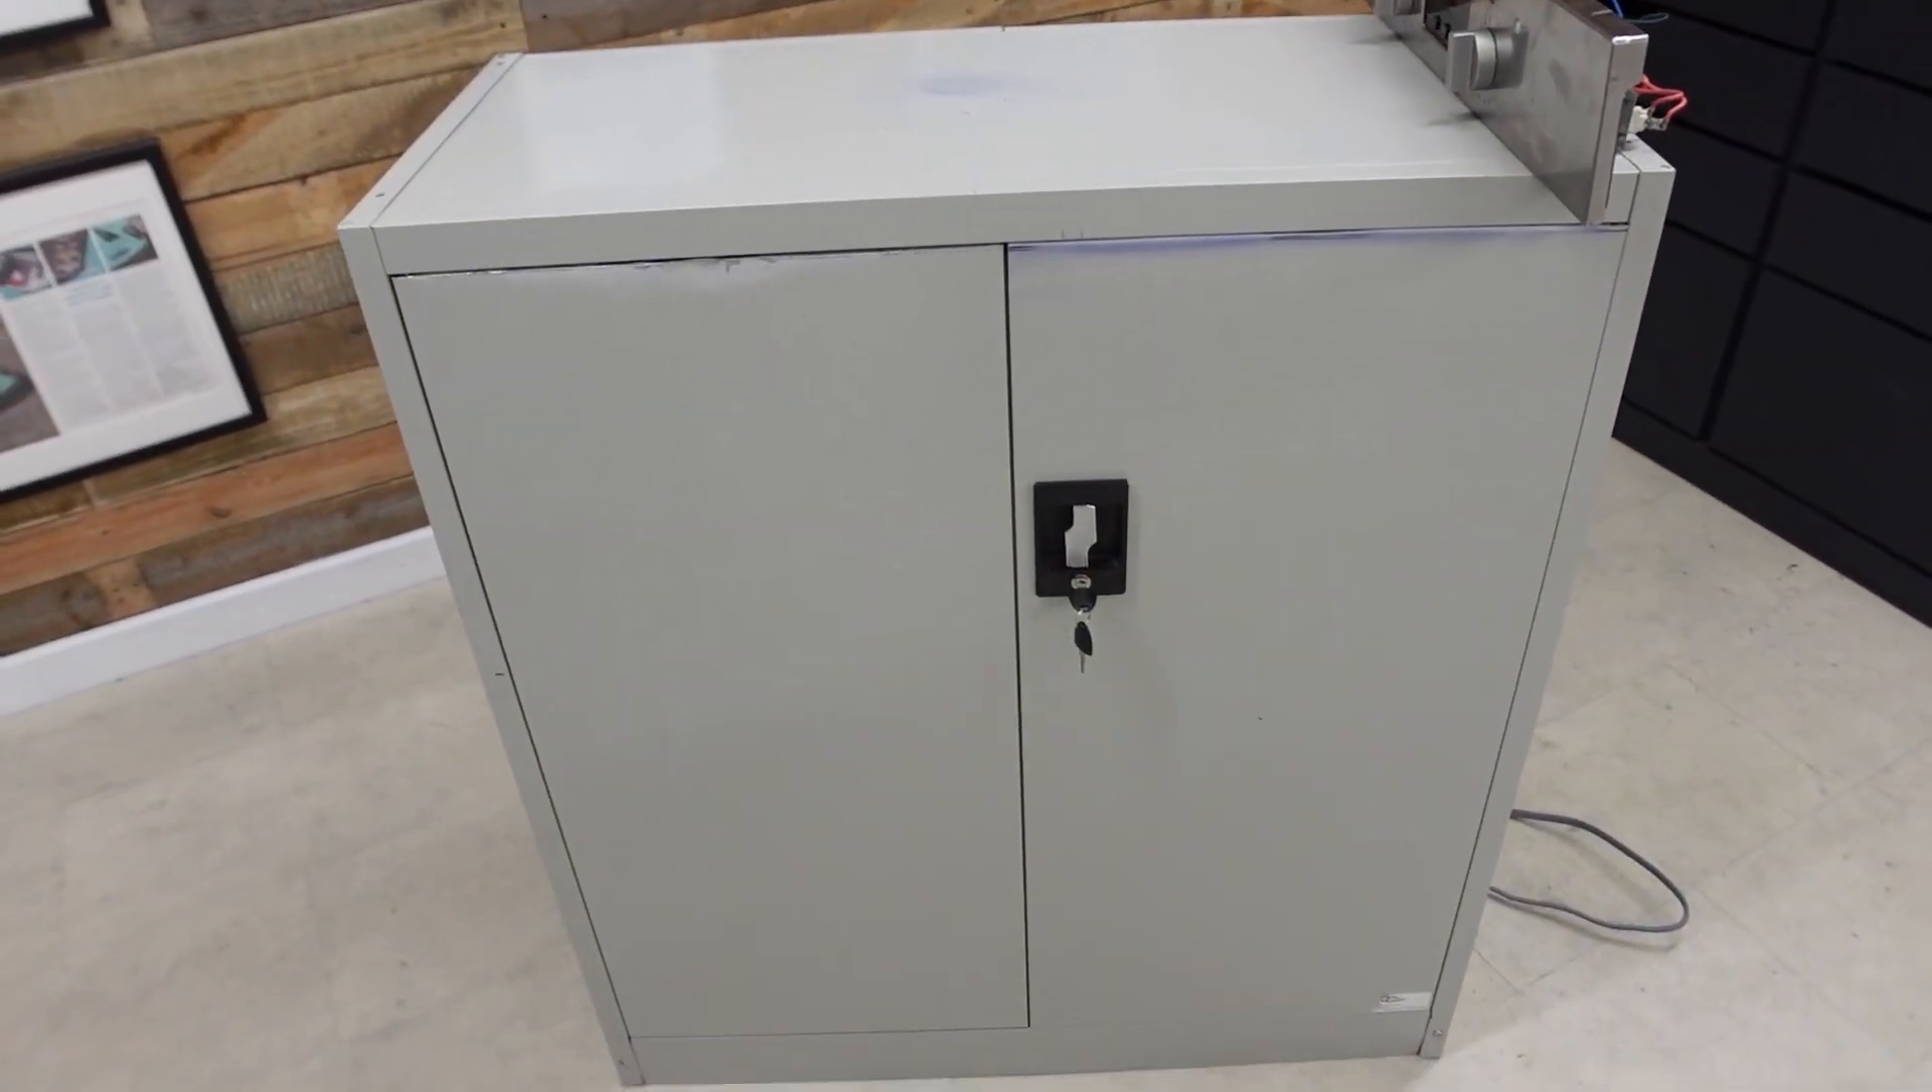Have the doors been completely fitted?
Yes.